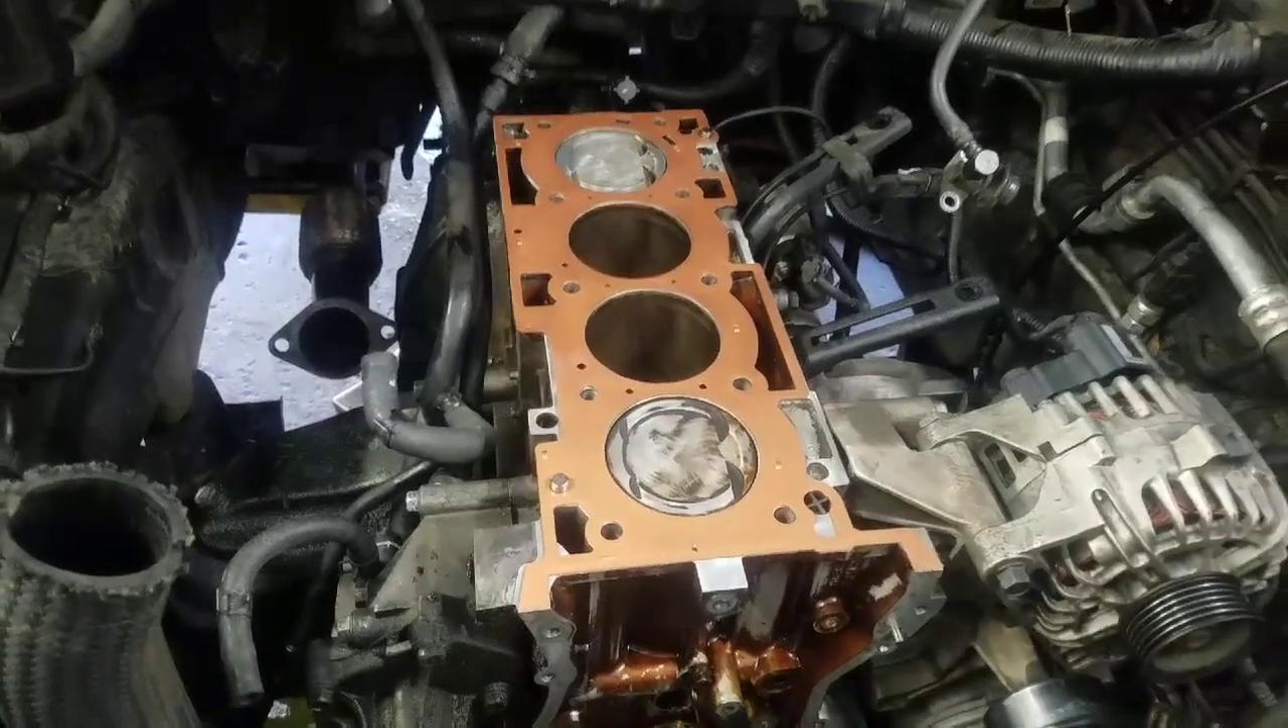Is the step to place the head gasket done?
Yes.